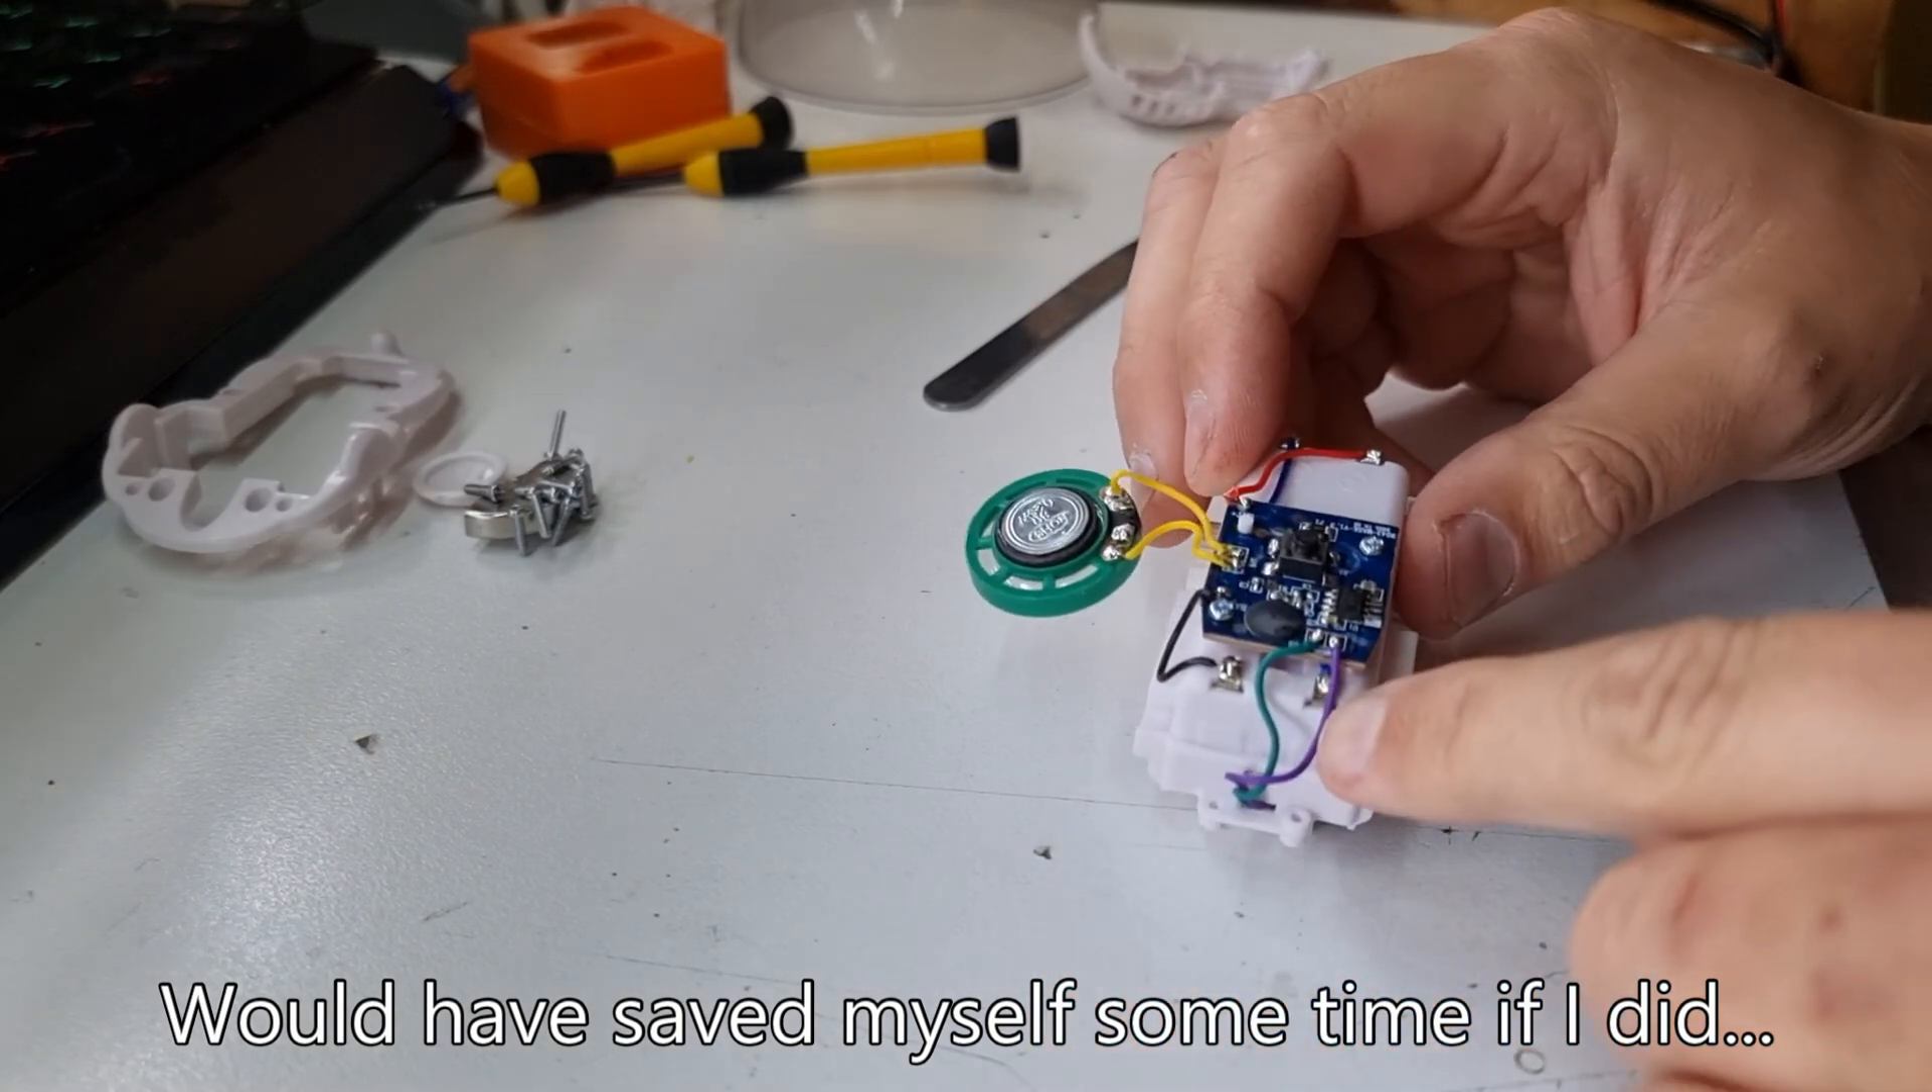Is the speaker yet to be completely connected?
No.